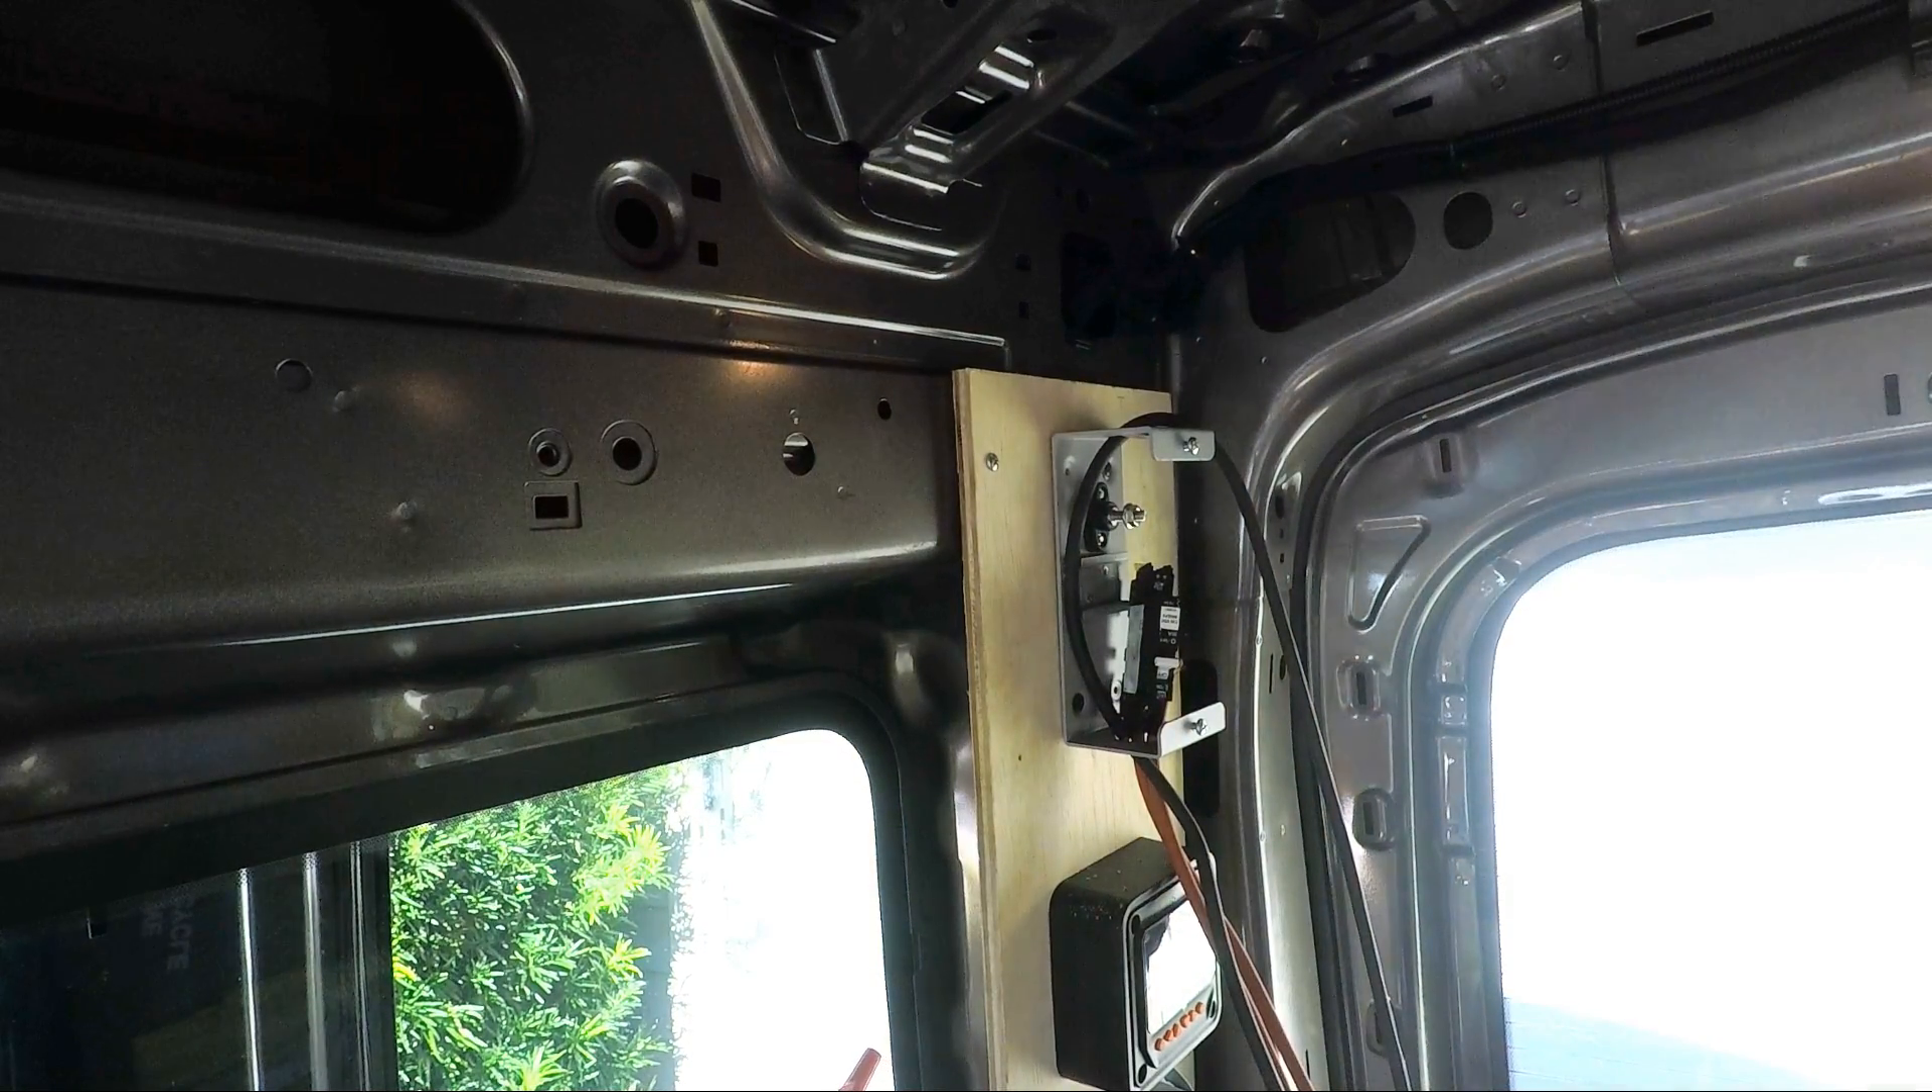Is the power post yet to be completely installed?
No.